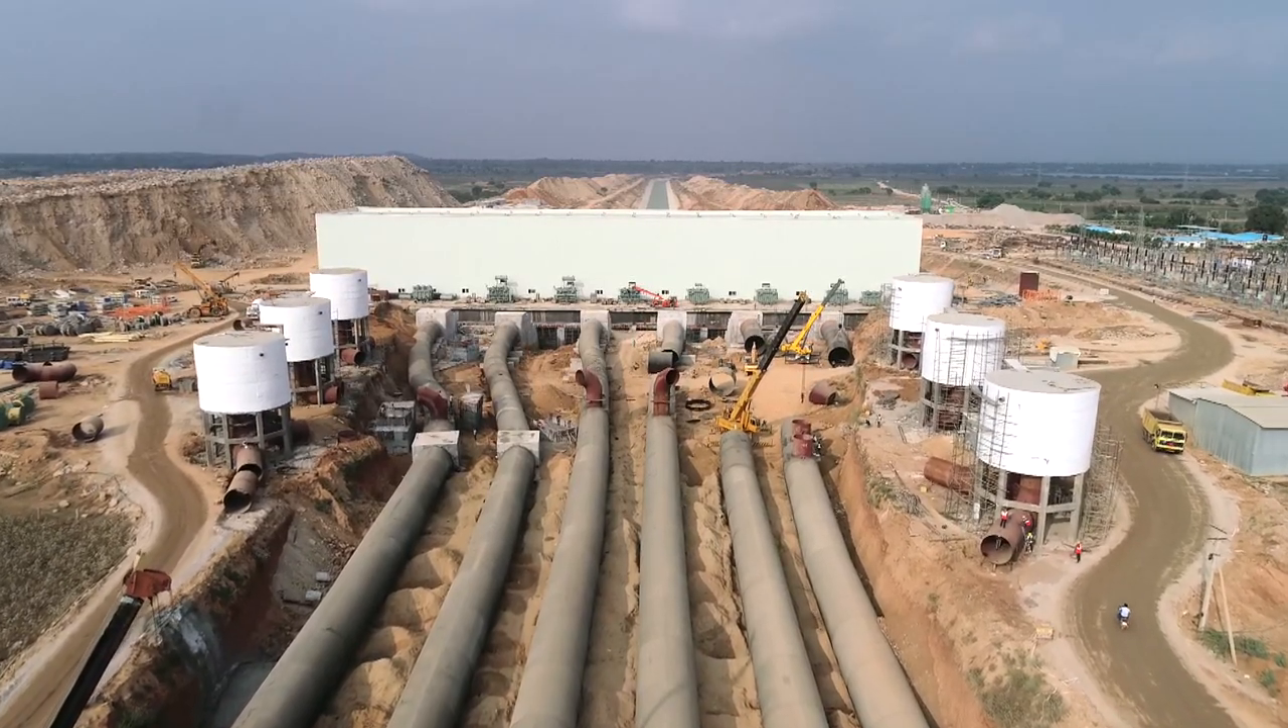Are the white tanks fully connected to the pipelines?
No.